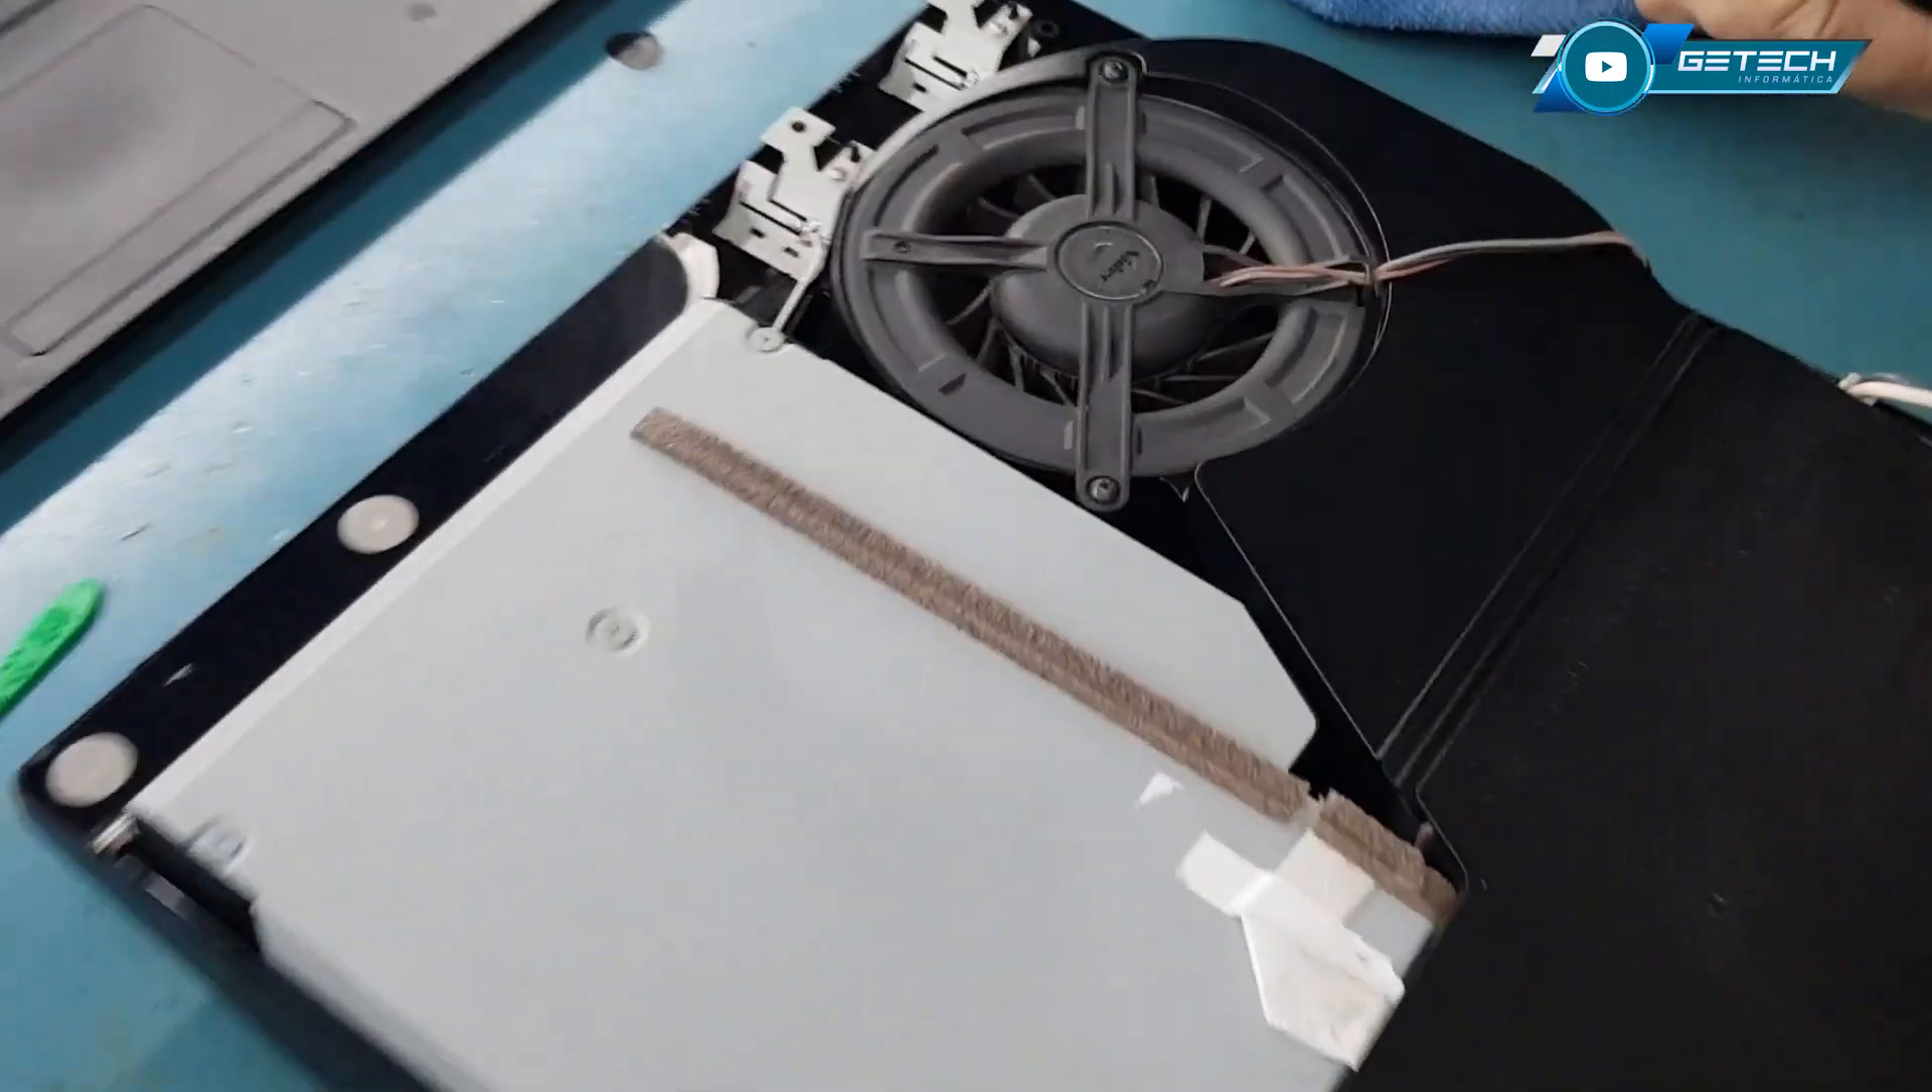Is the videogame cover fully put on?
No.